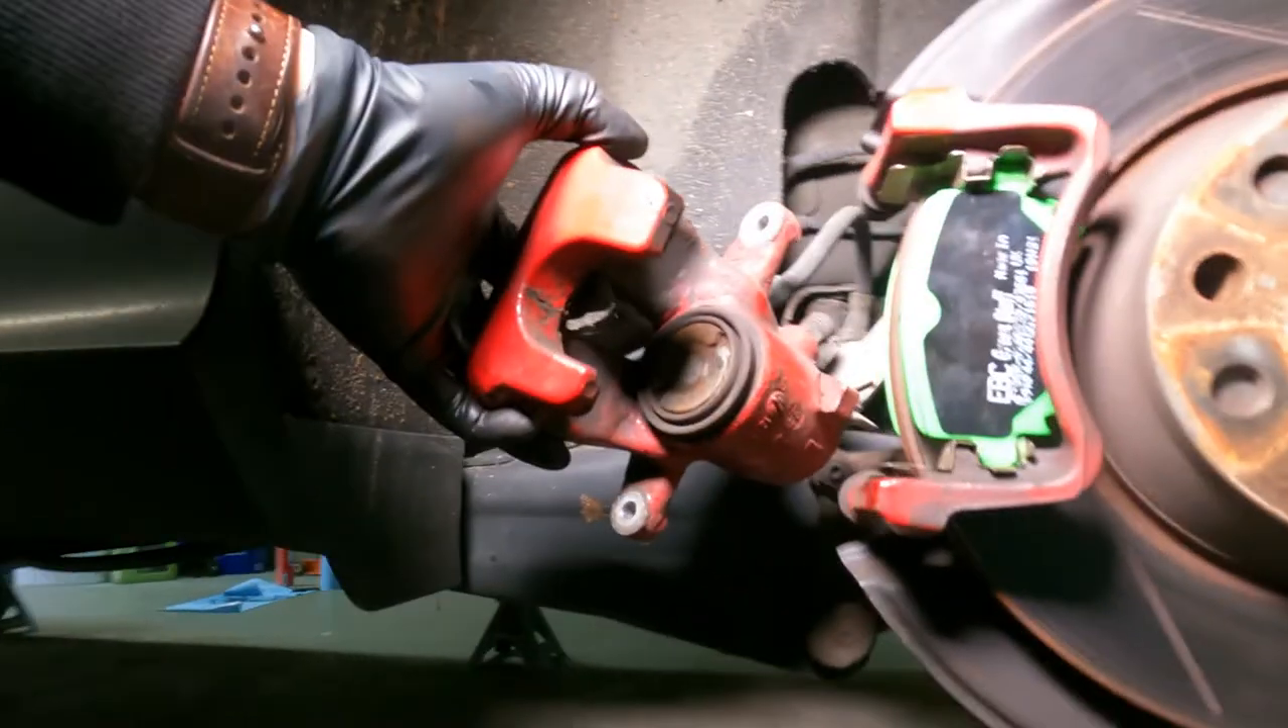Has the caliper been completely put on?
No.